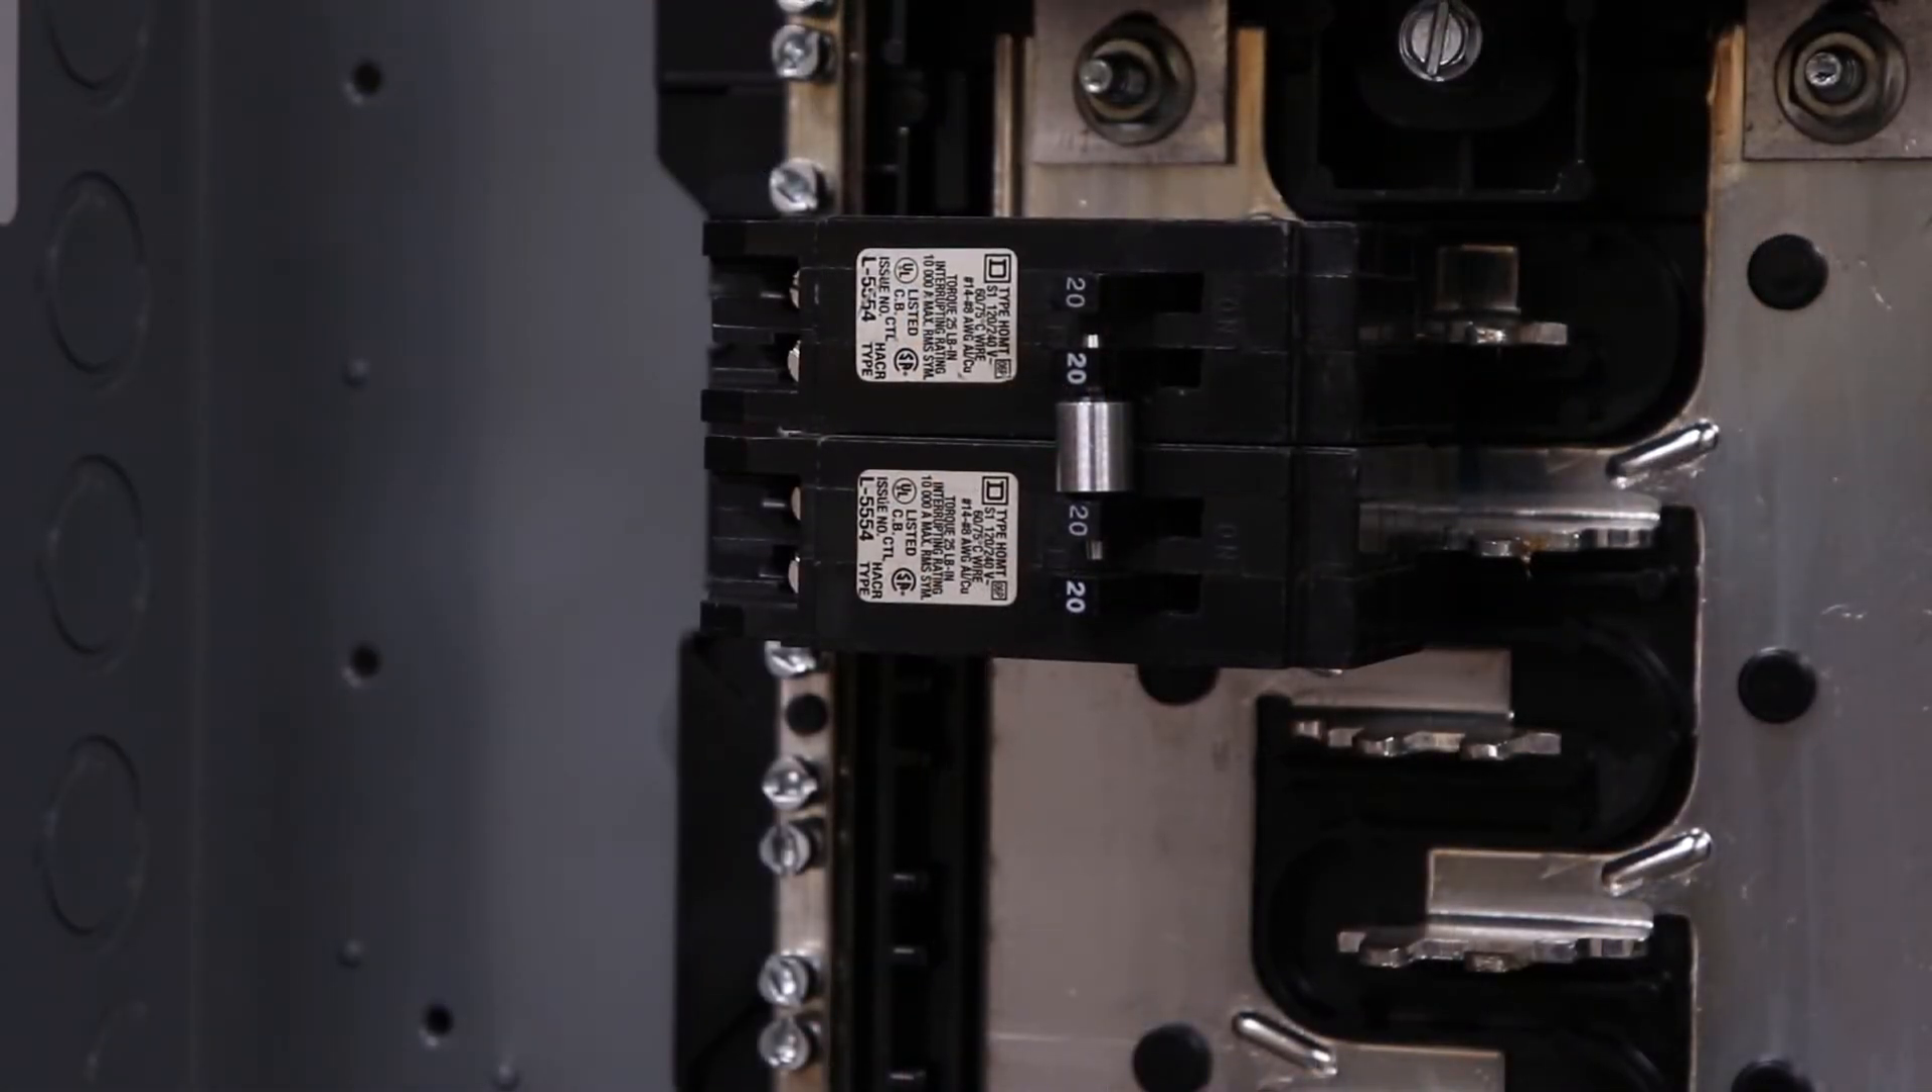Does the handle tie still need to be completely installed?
No.